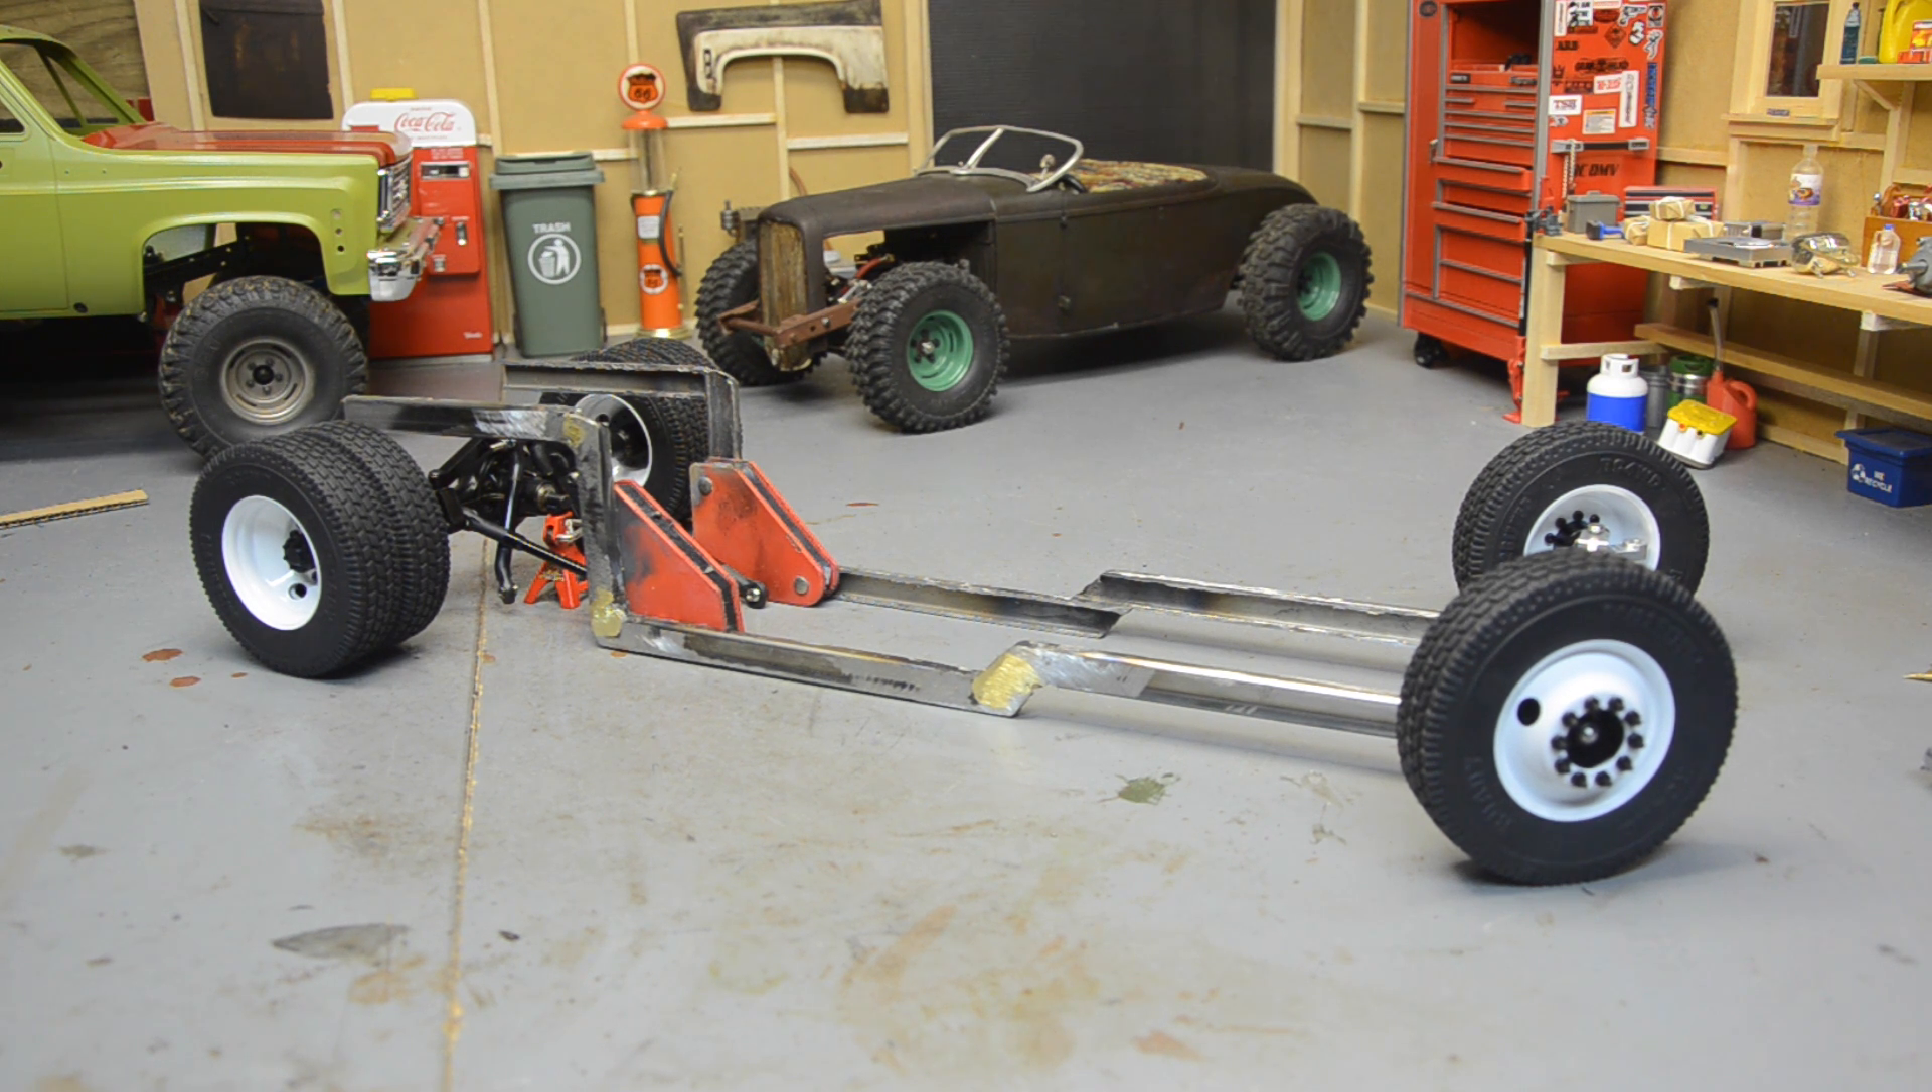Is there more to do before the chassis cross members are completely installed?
Yes.